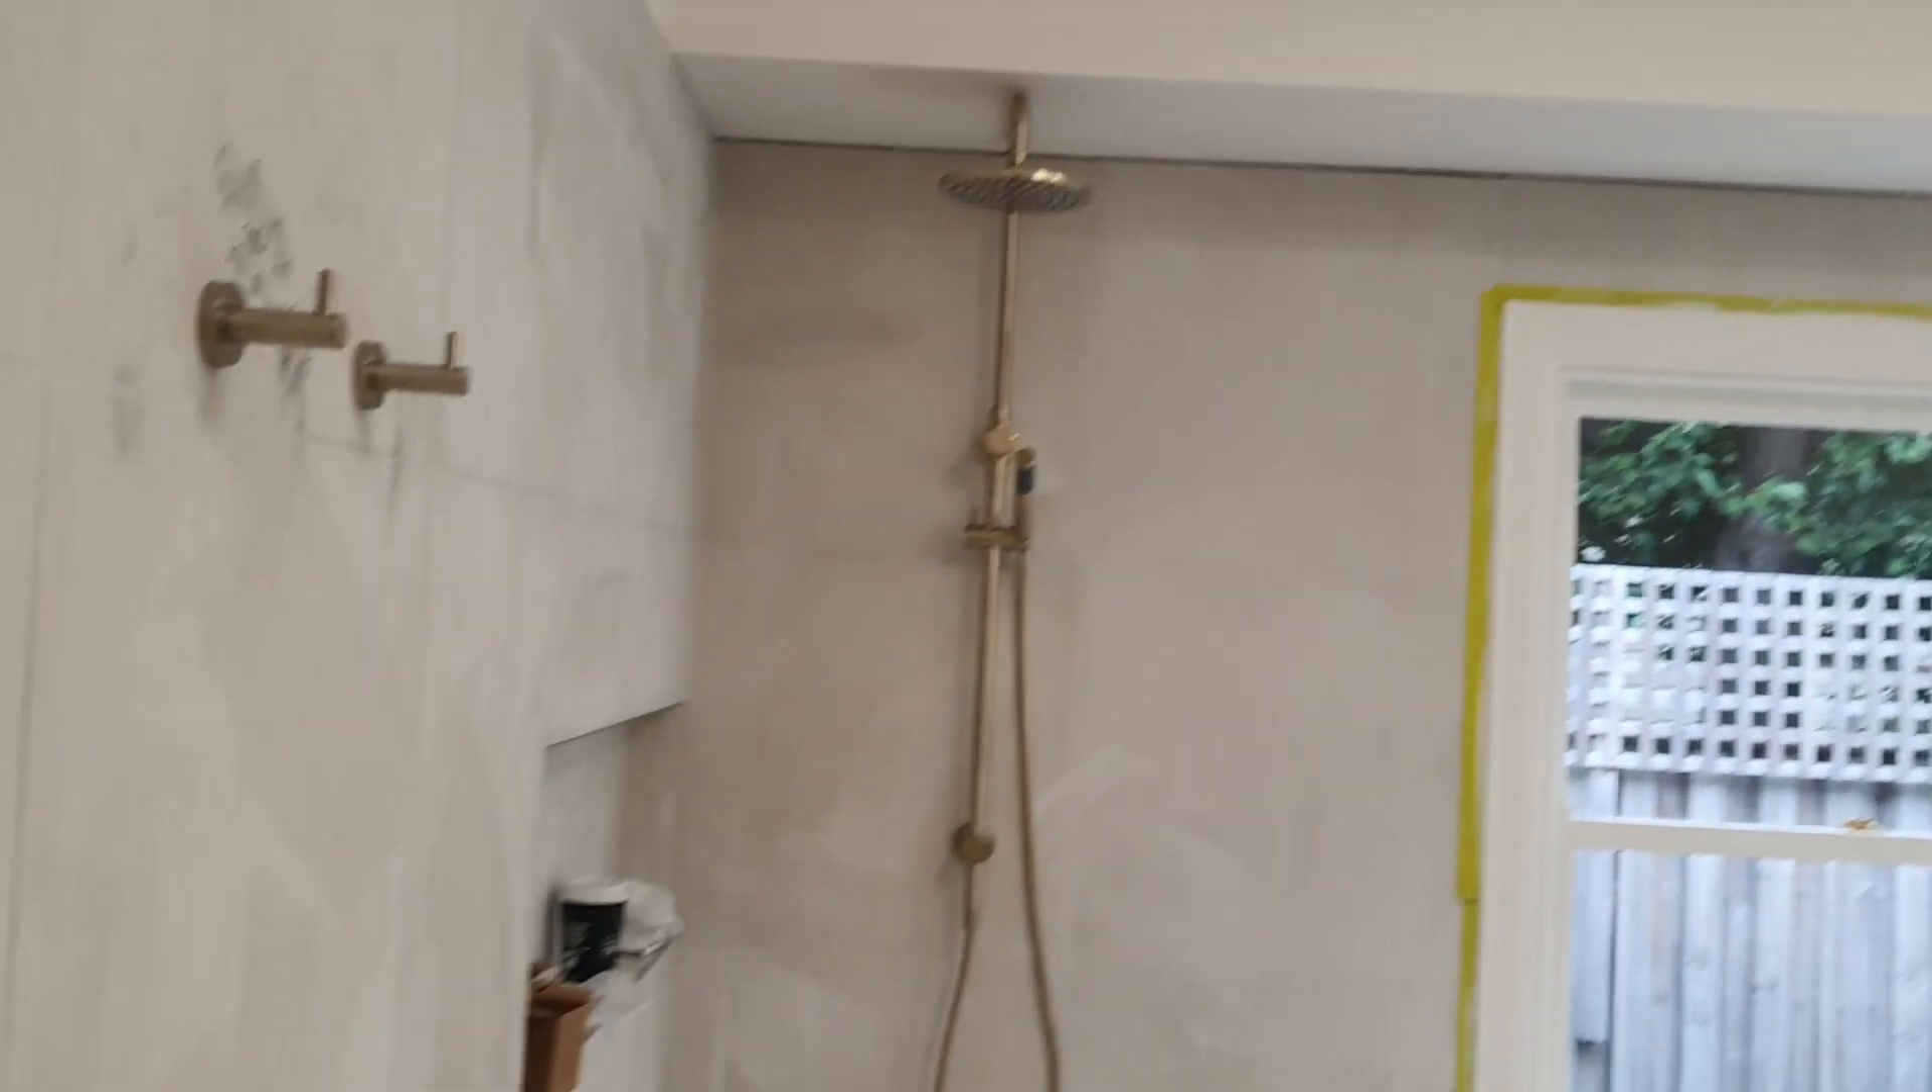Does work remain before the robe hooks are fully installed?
No.